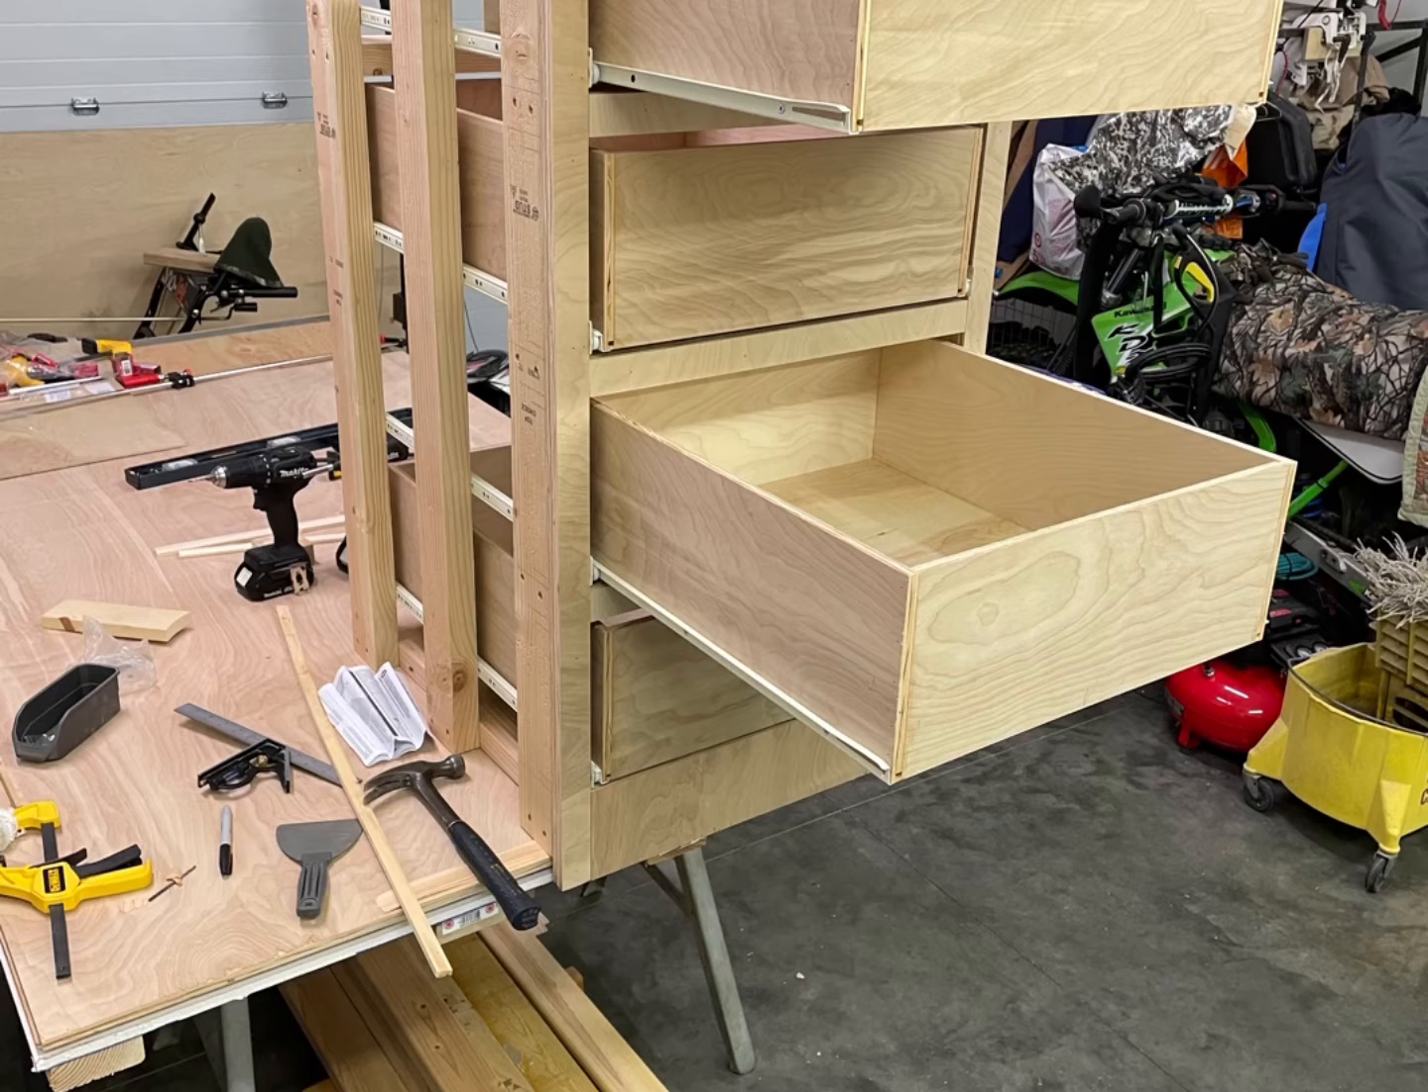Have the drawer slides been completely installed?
Yes.